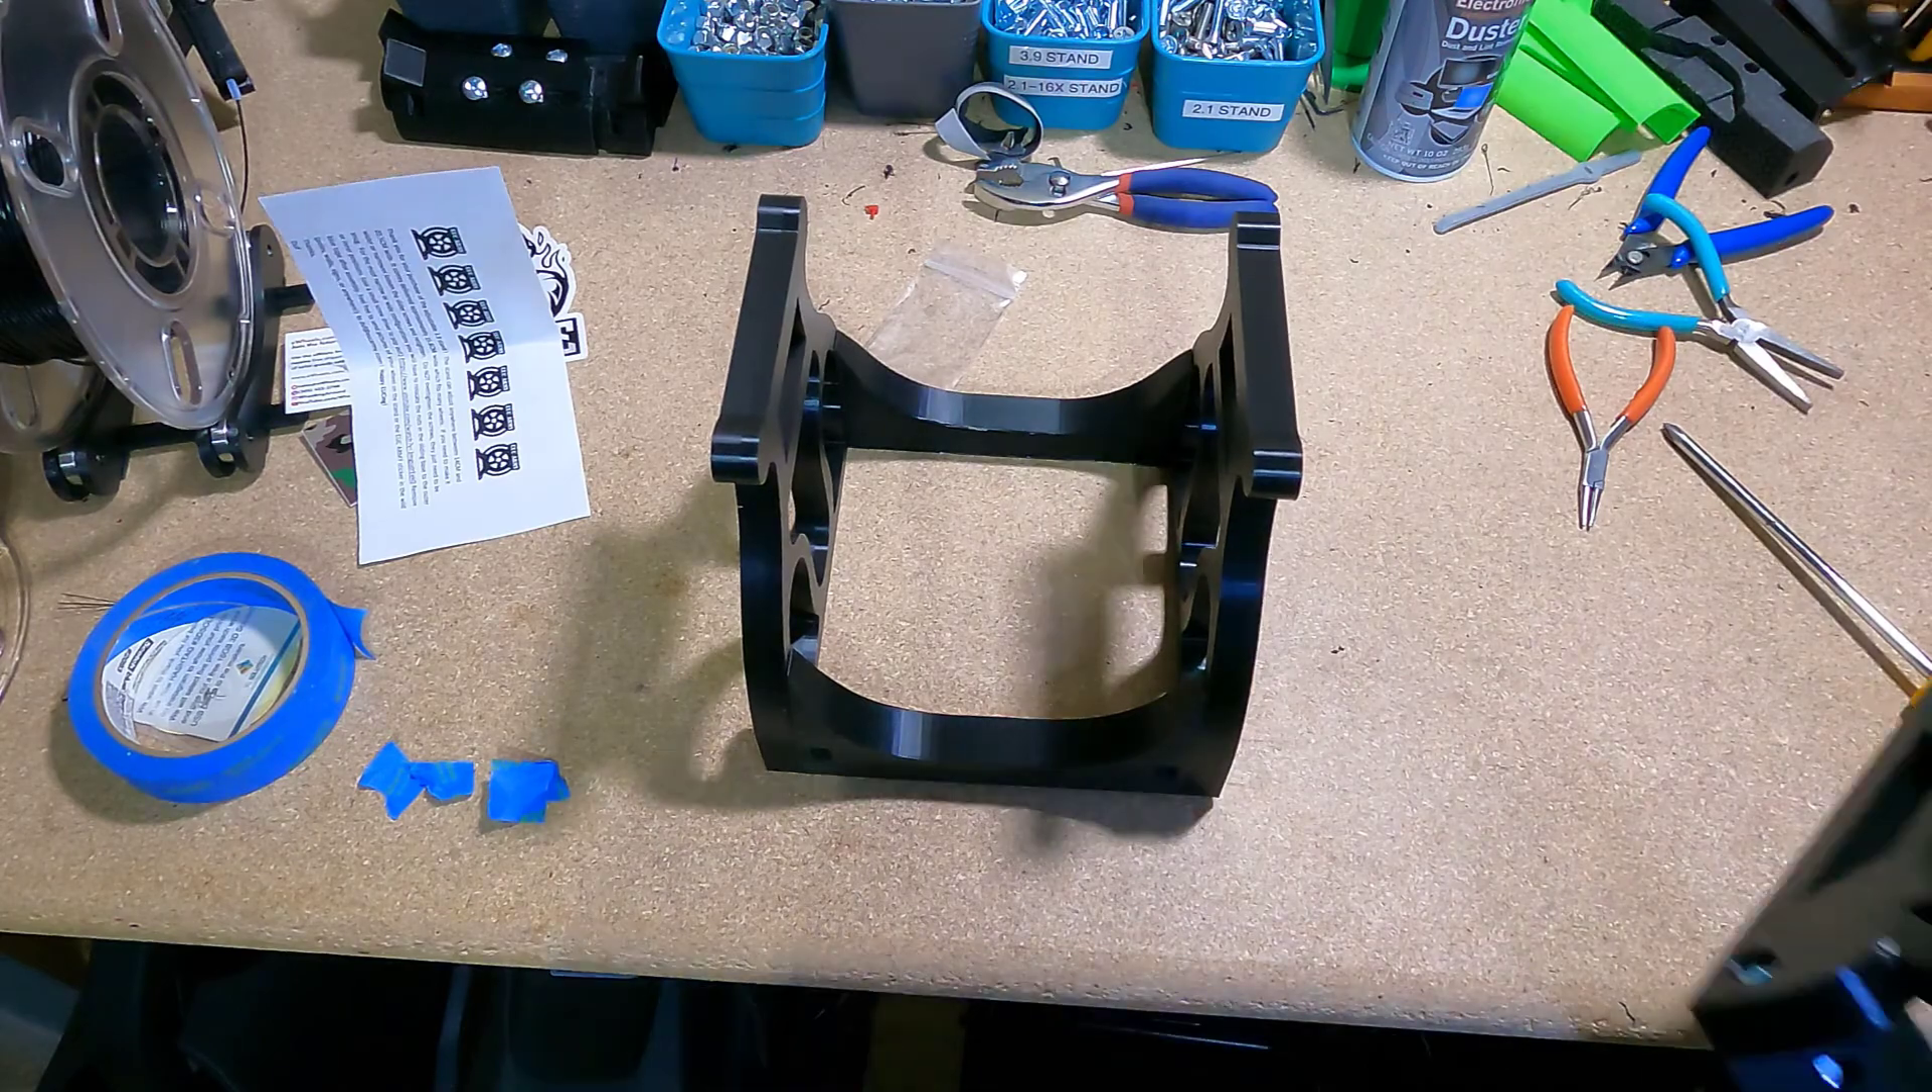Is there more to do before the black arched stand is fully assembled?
No.